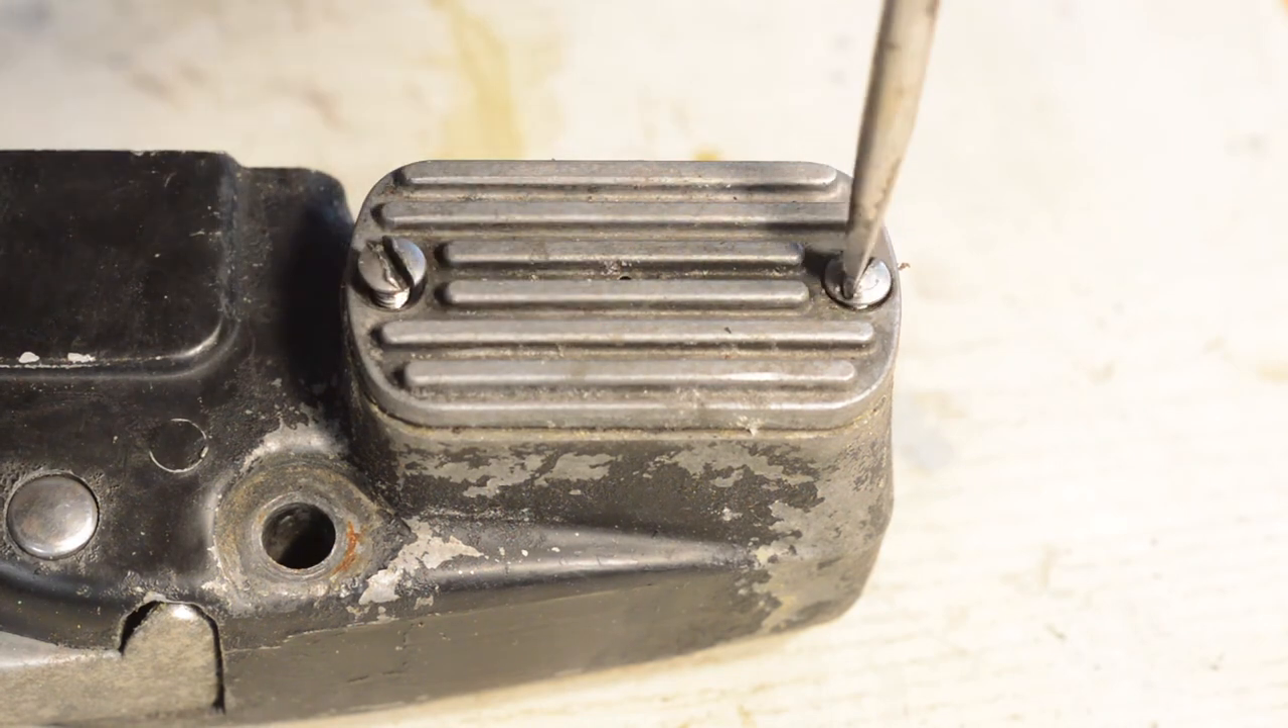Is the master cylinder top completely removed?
No.